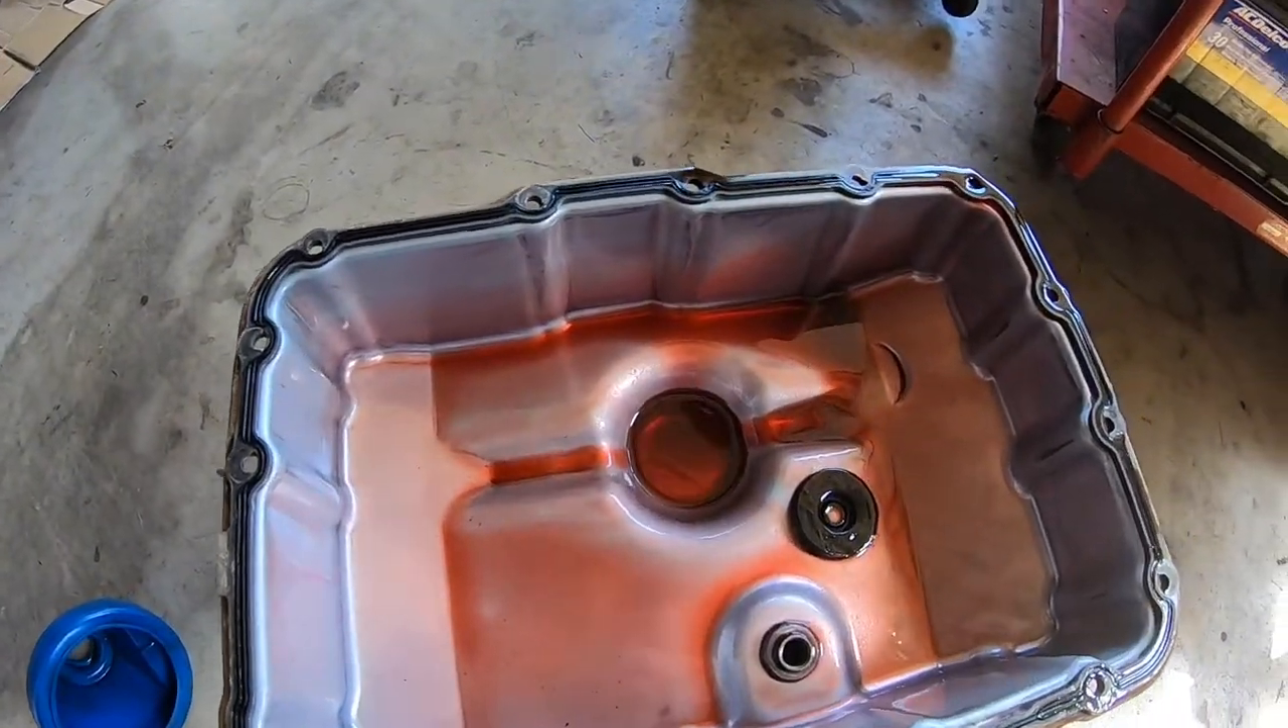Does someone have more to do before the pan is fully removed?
No.